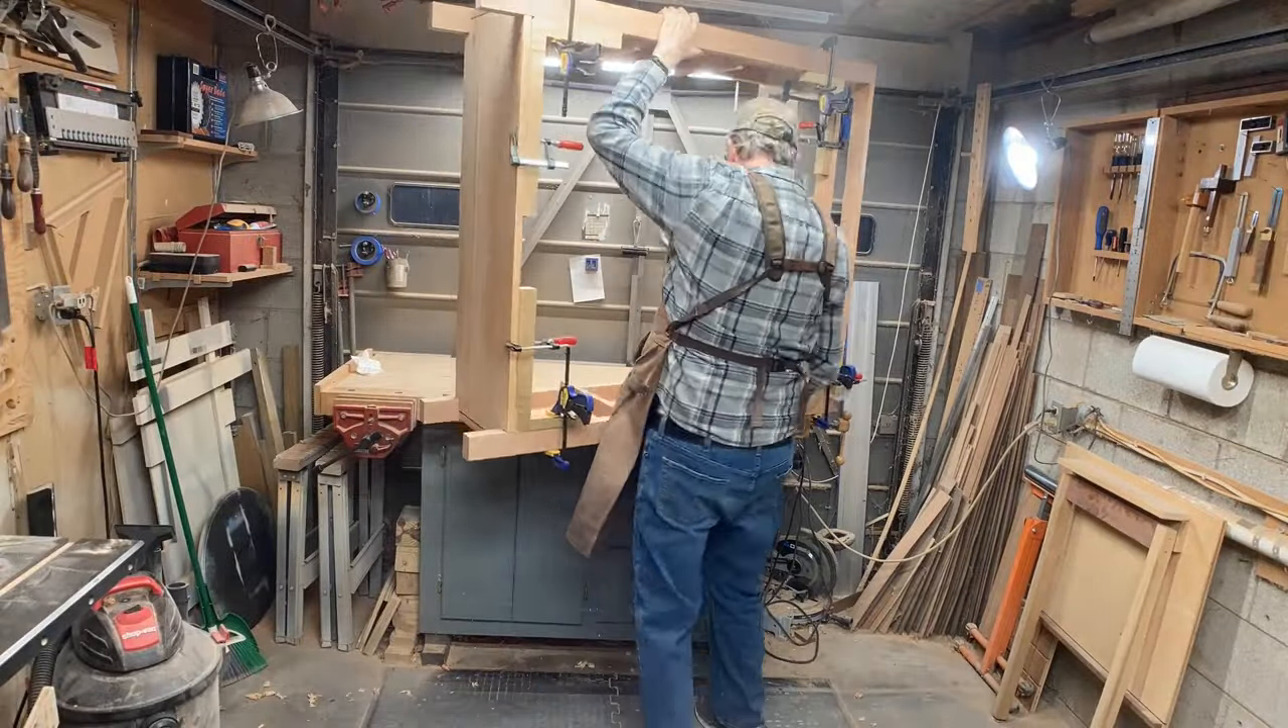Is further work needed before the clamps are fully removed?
Yes.